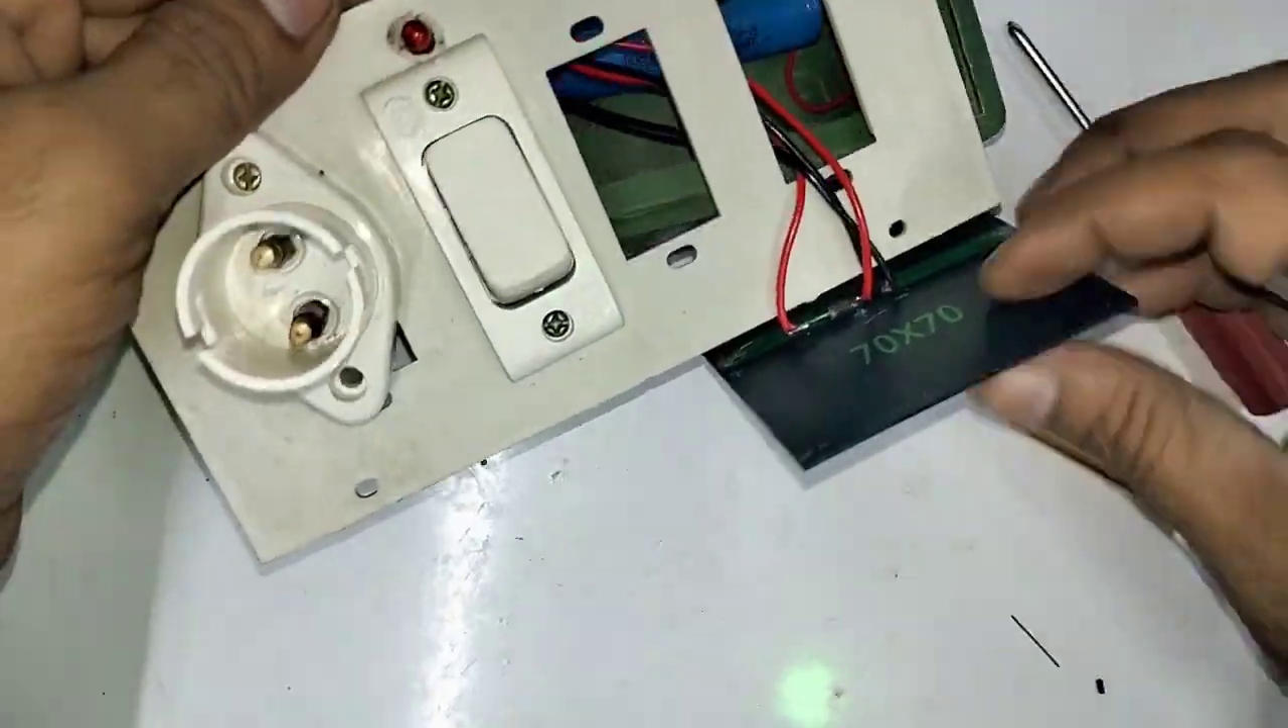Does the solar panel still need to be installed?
Yes.